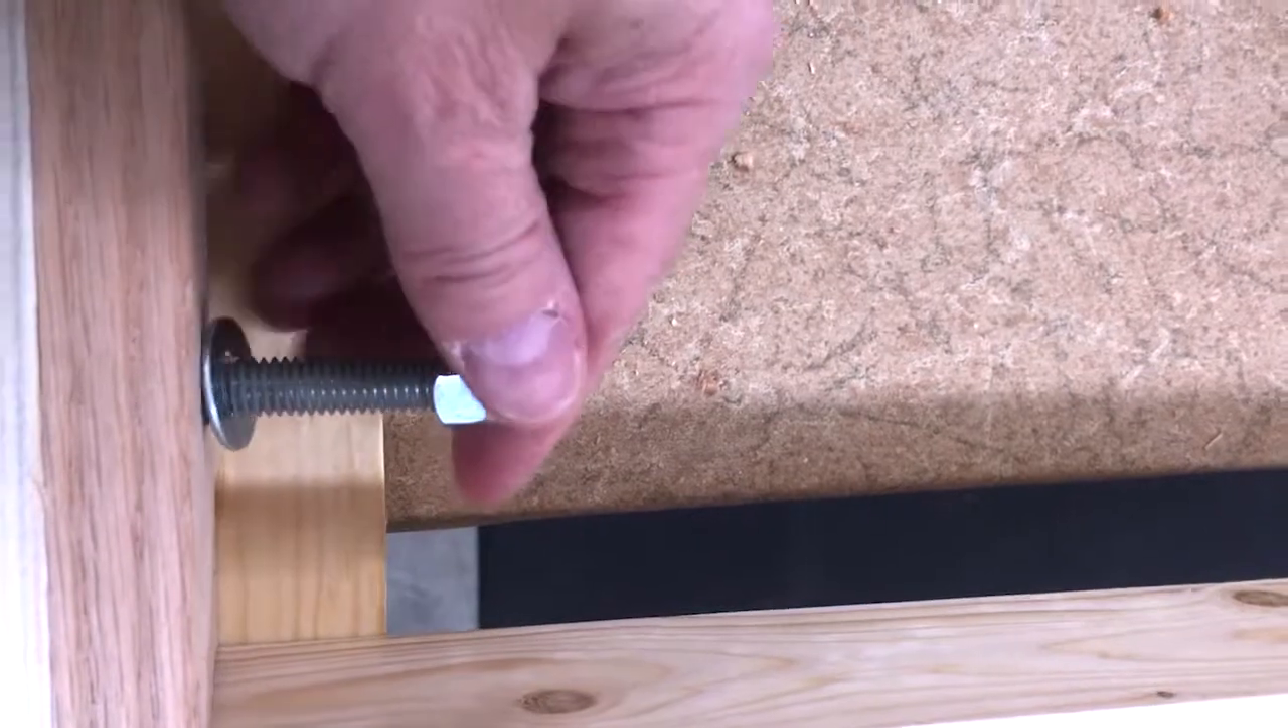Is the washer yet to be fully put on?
No.